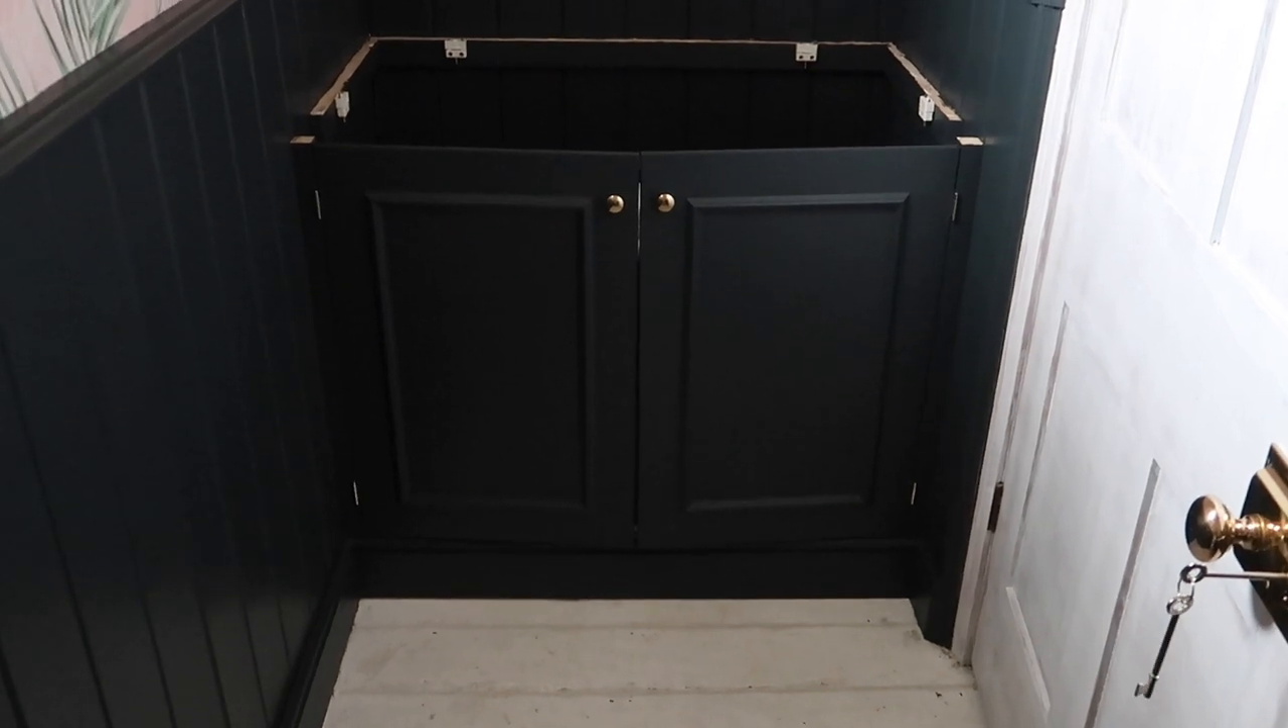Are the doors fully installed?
Yes.